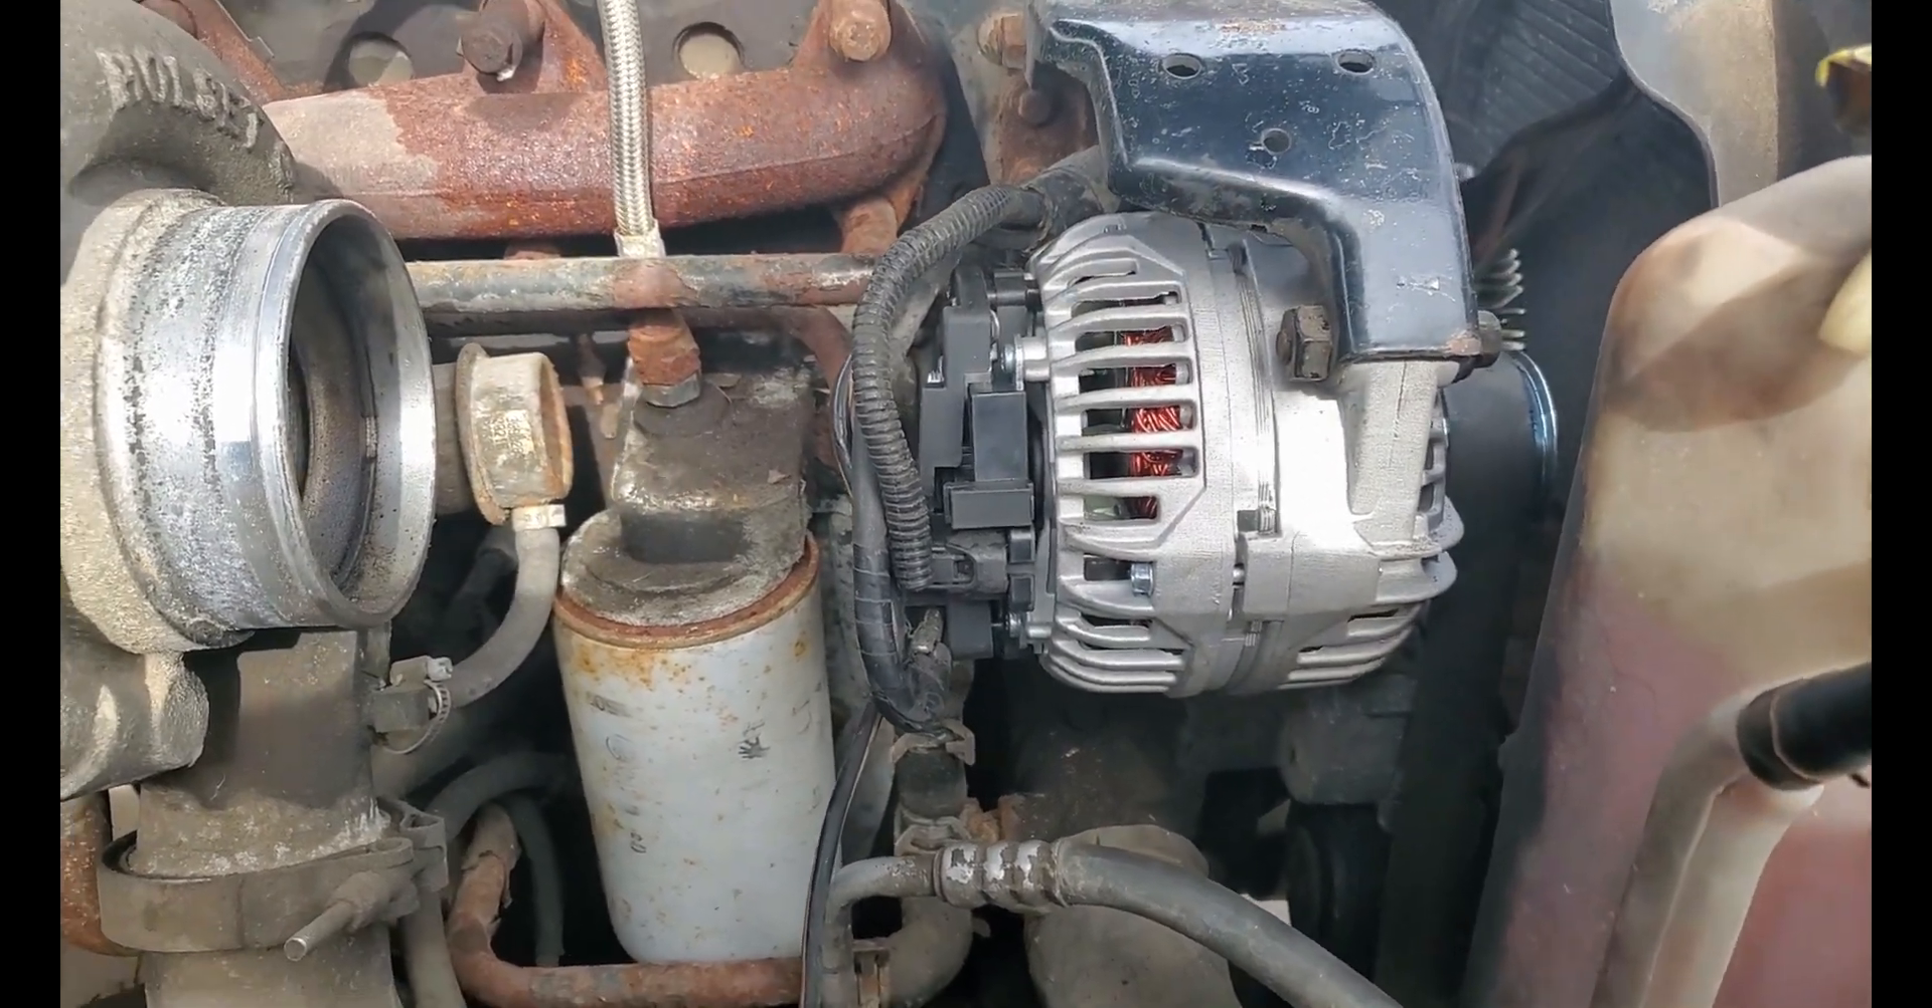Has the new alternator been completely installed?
Yes.